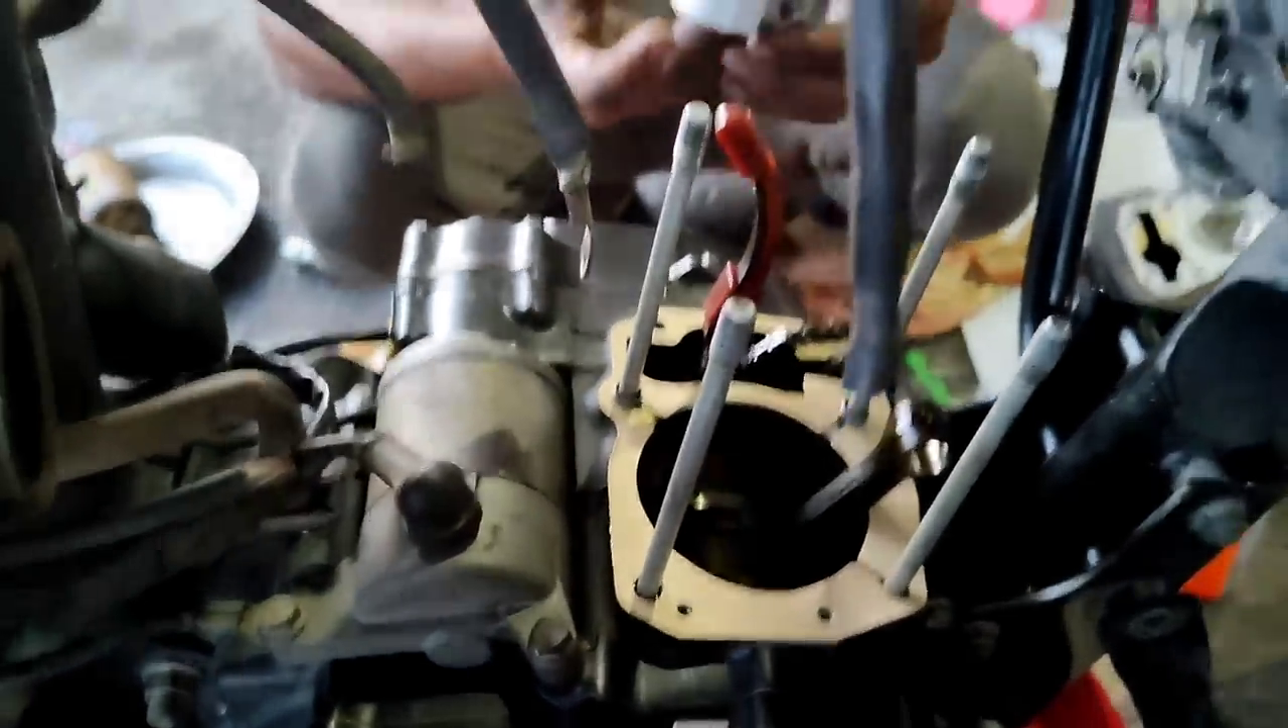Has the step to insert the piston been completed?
No.